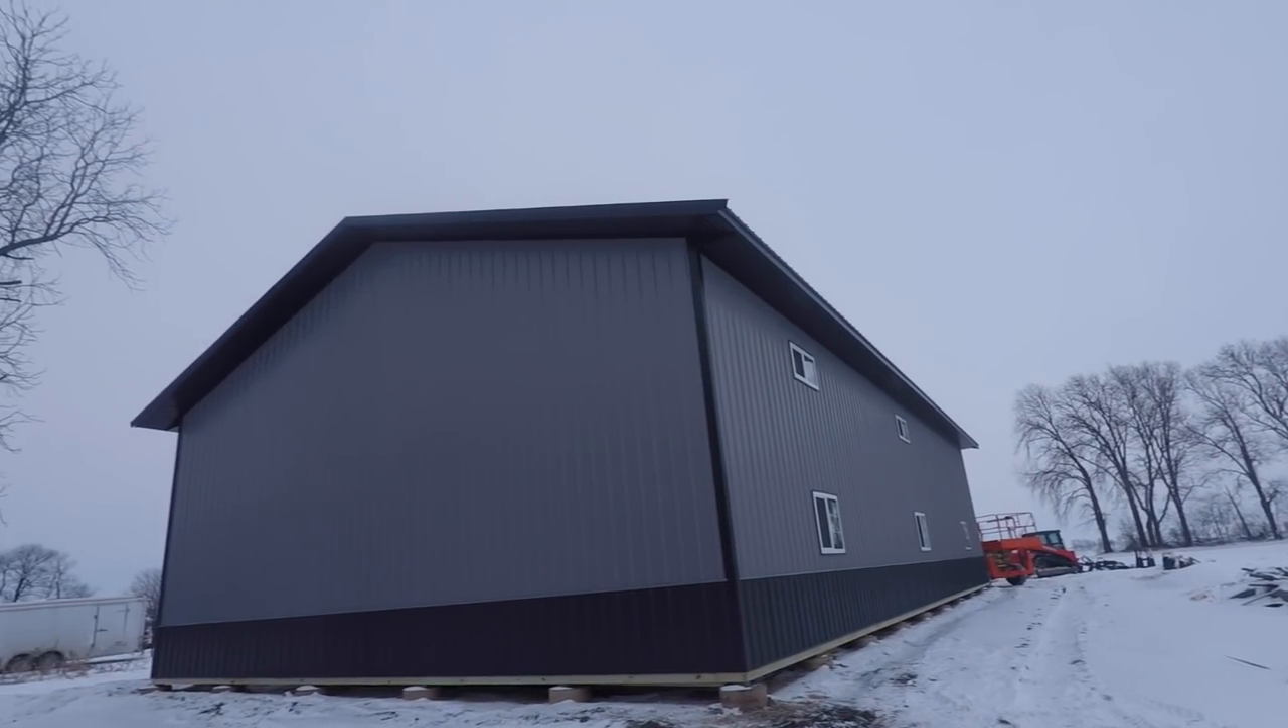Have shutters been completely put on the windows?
No.